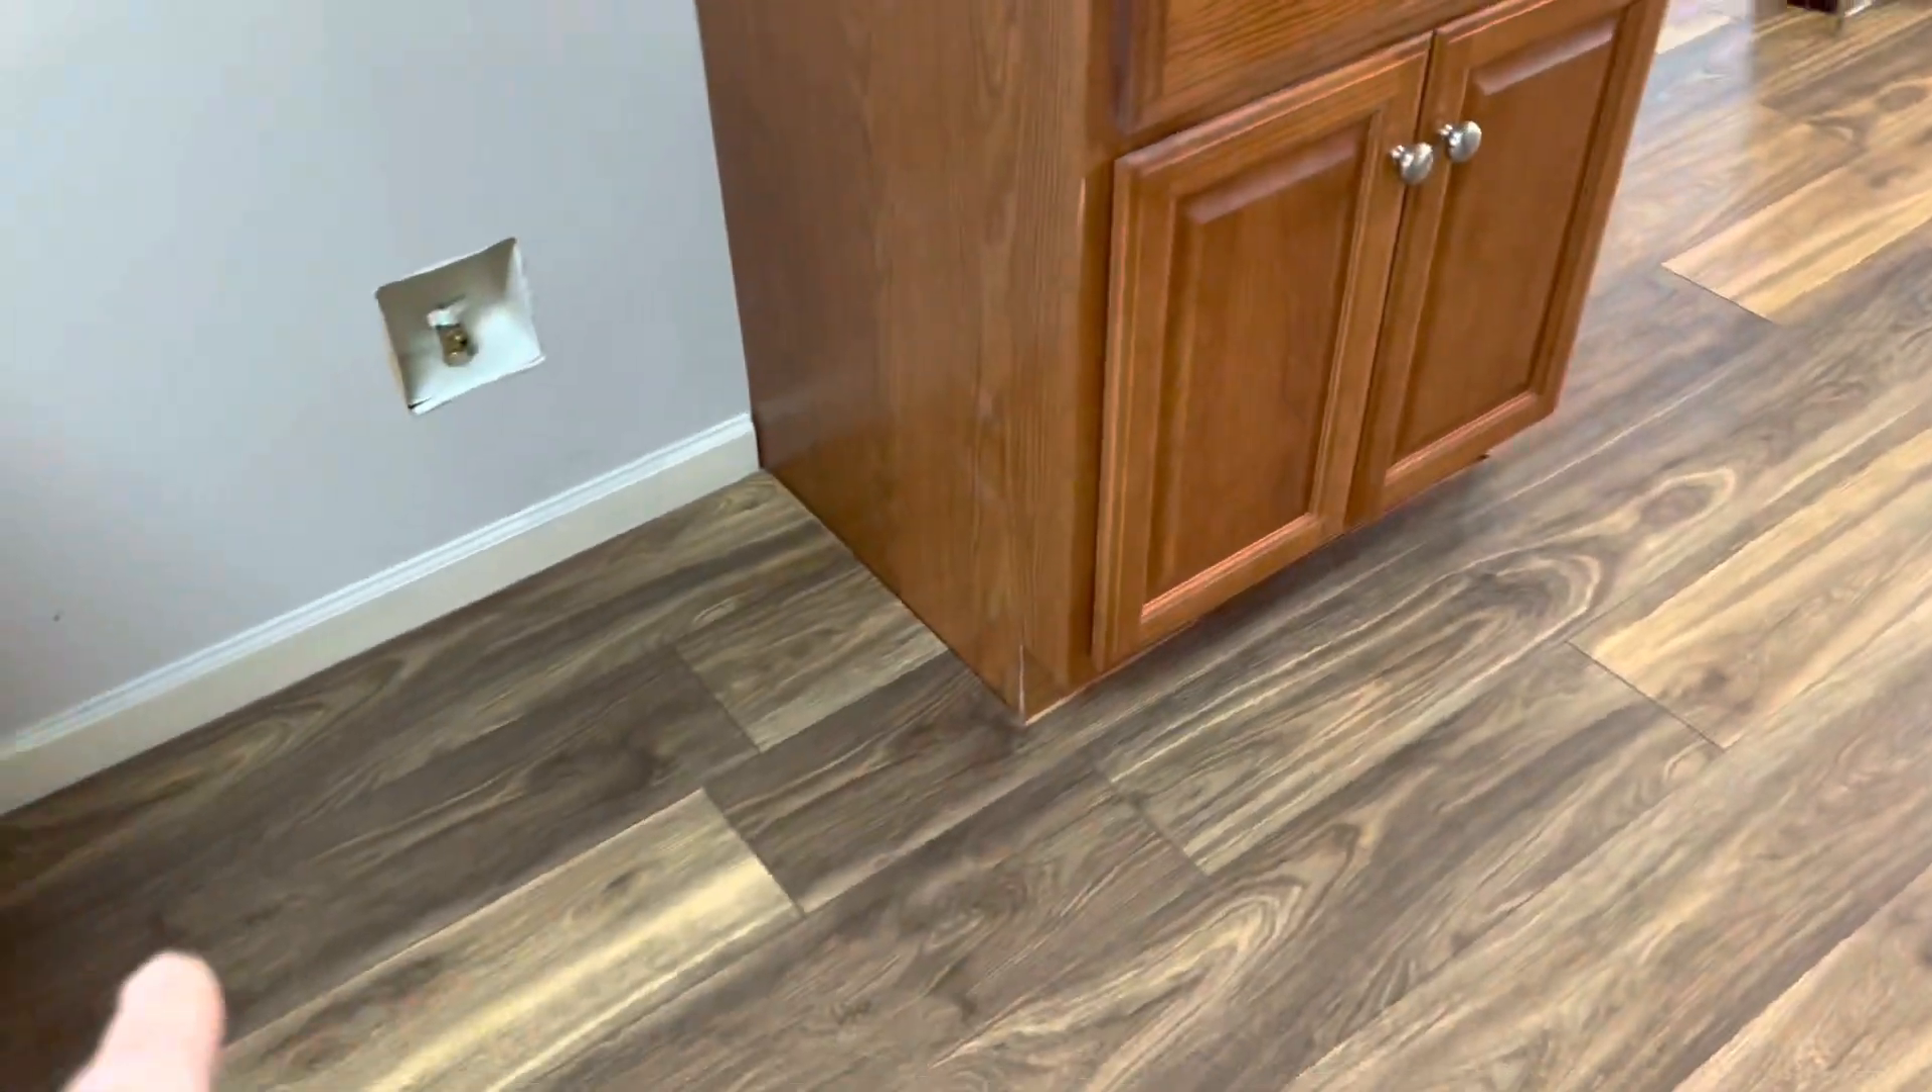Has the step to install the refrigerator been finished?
No.